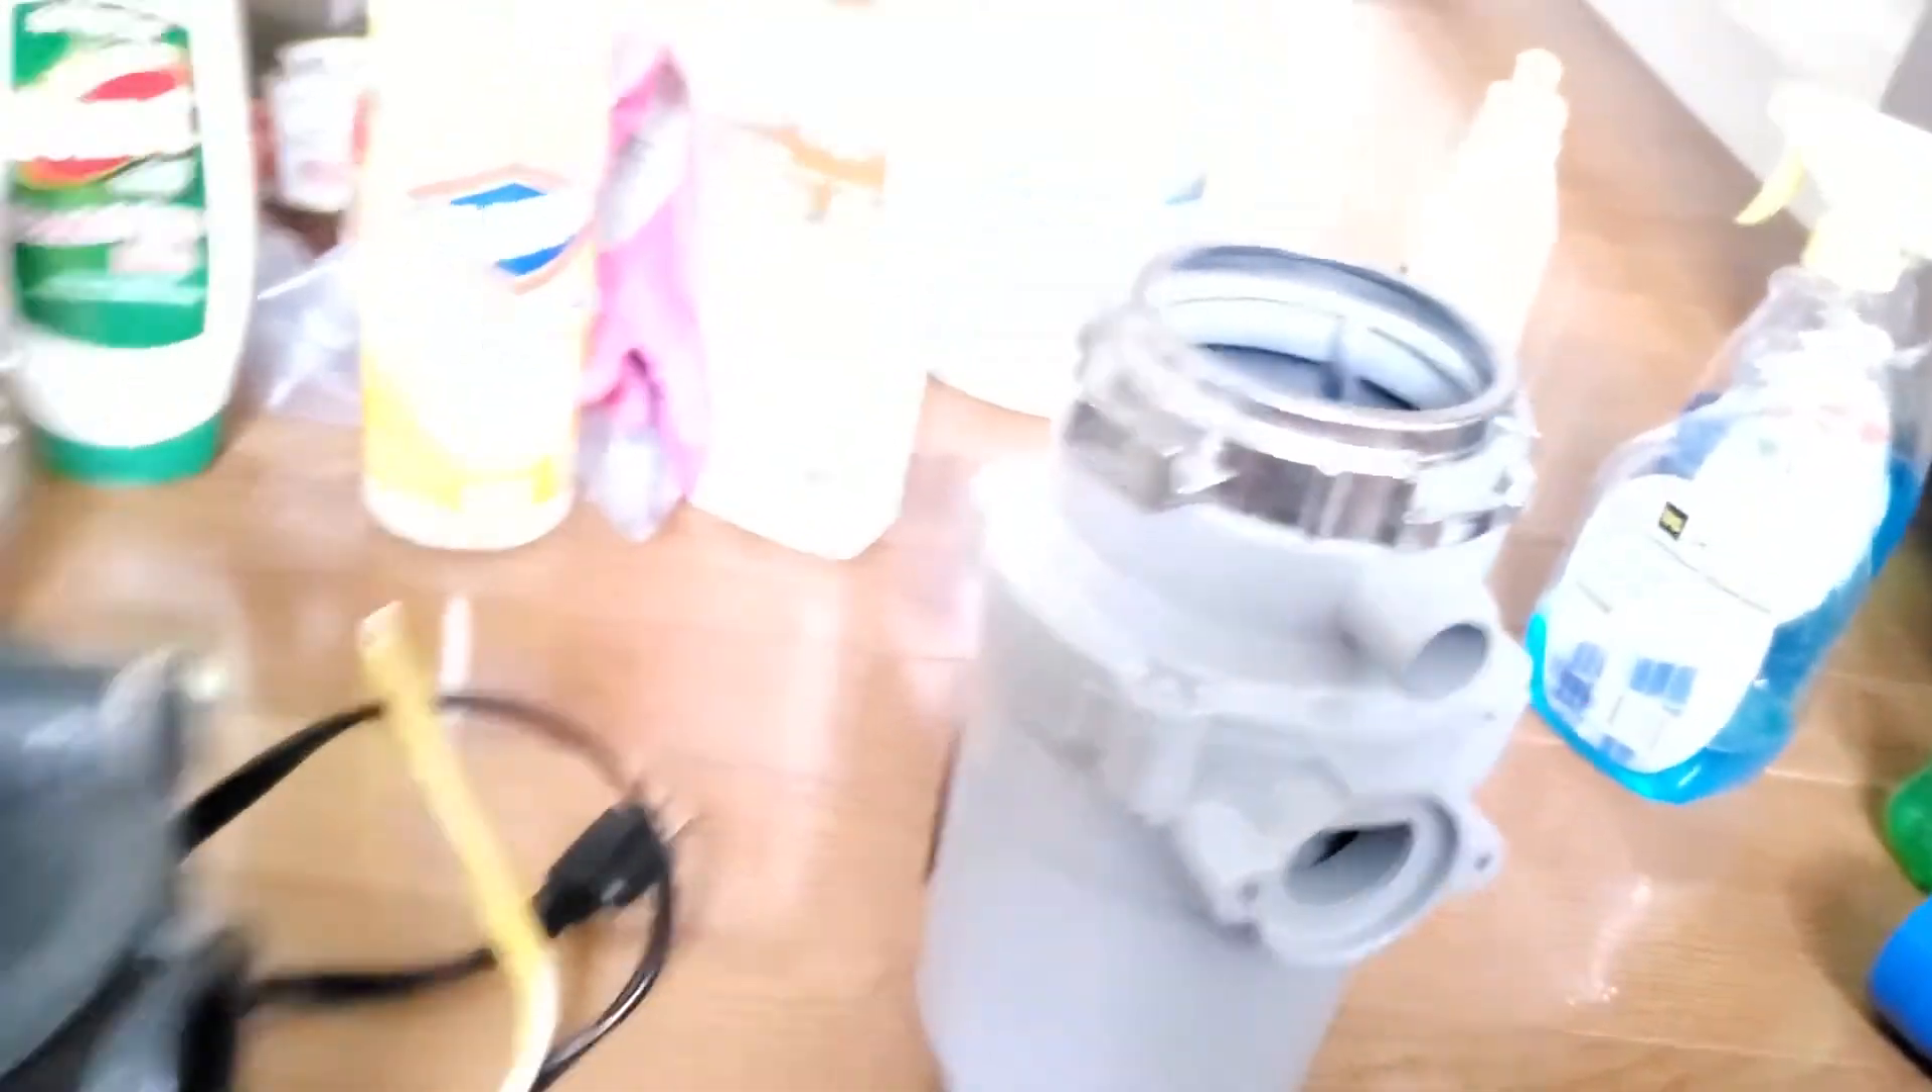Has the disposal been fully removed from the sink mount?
Yes.